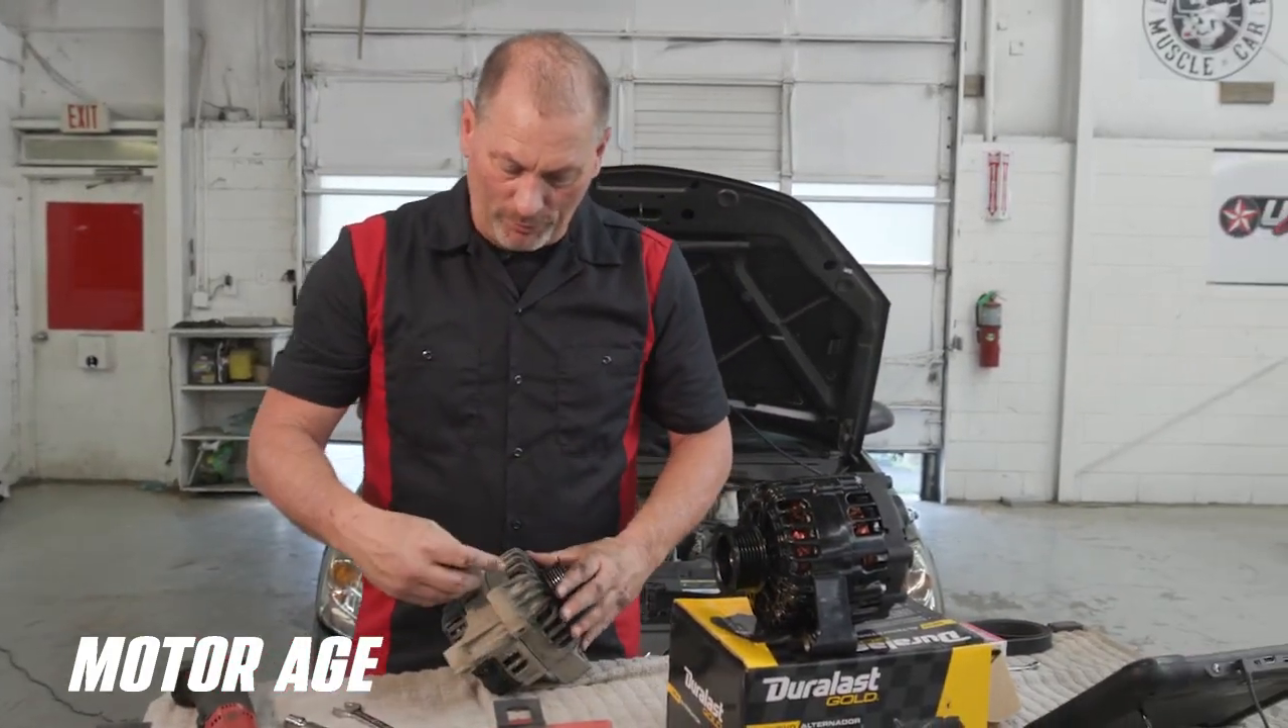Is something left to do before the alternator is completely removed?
No.